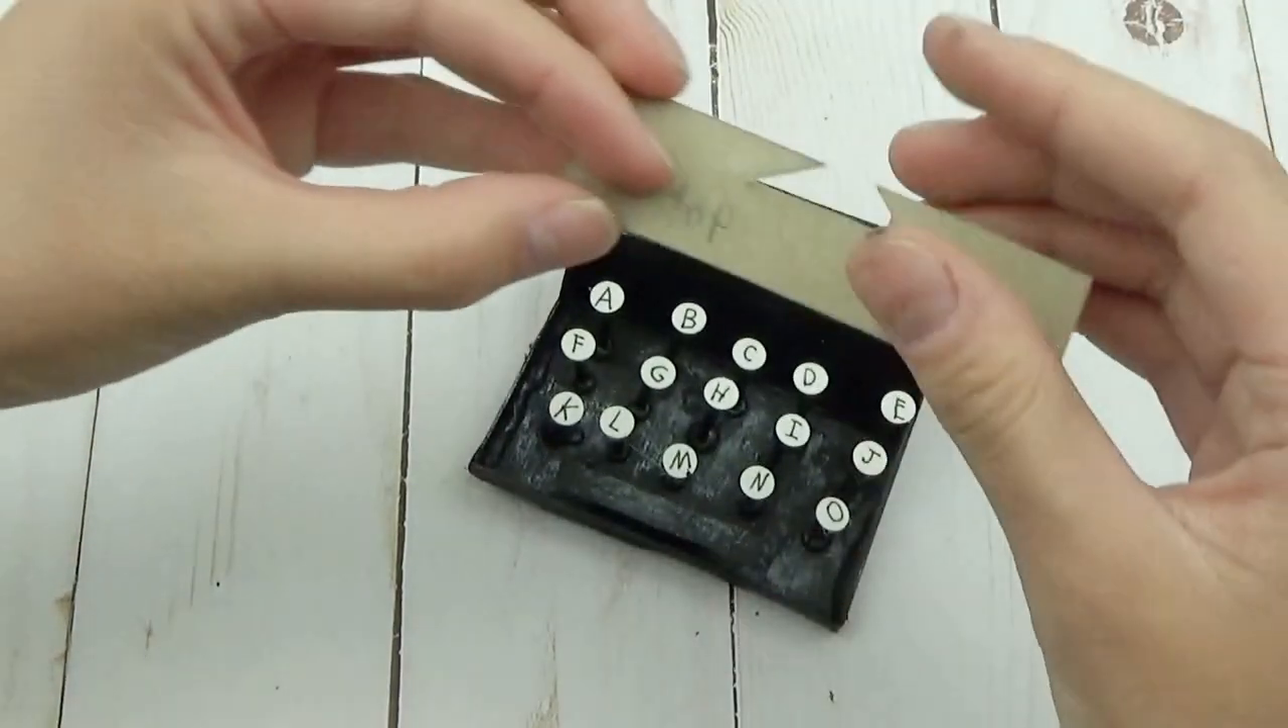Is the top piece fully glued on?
No.